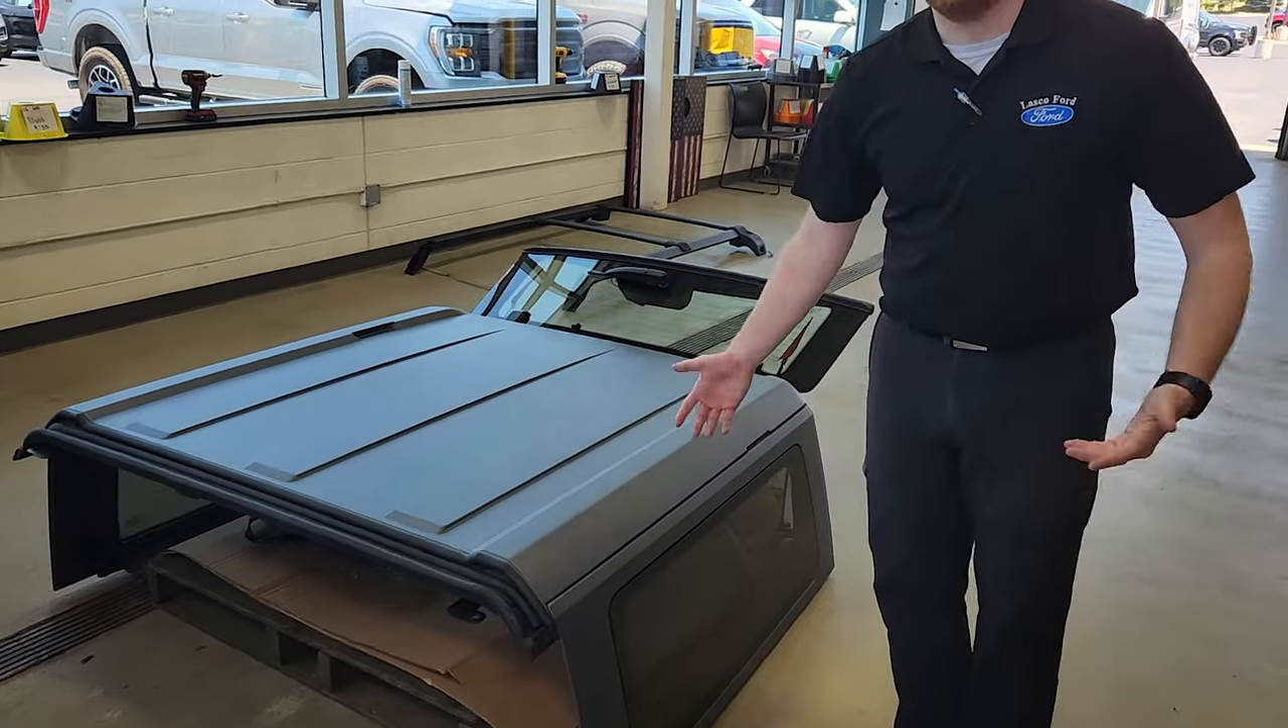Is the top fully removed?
Yes.